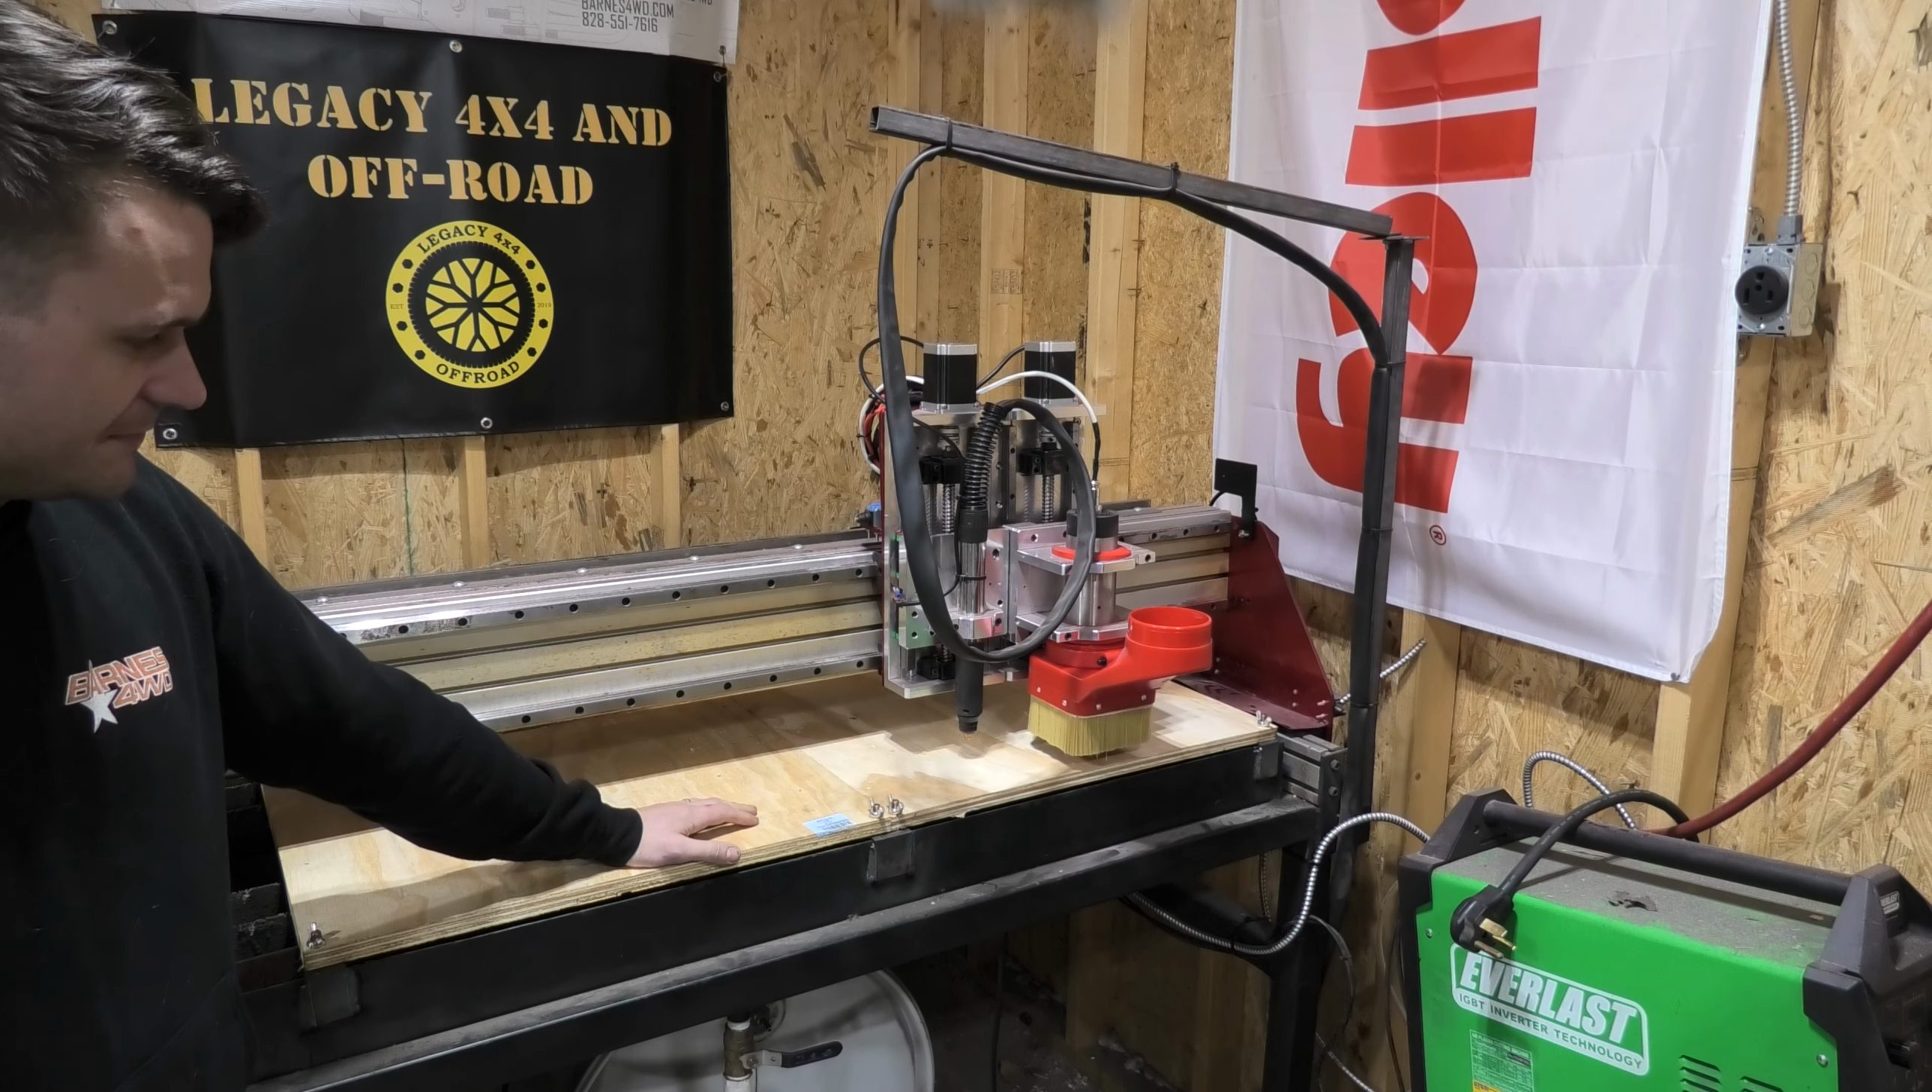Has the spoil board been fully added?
Yes.